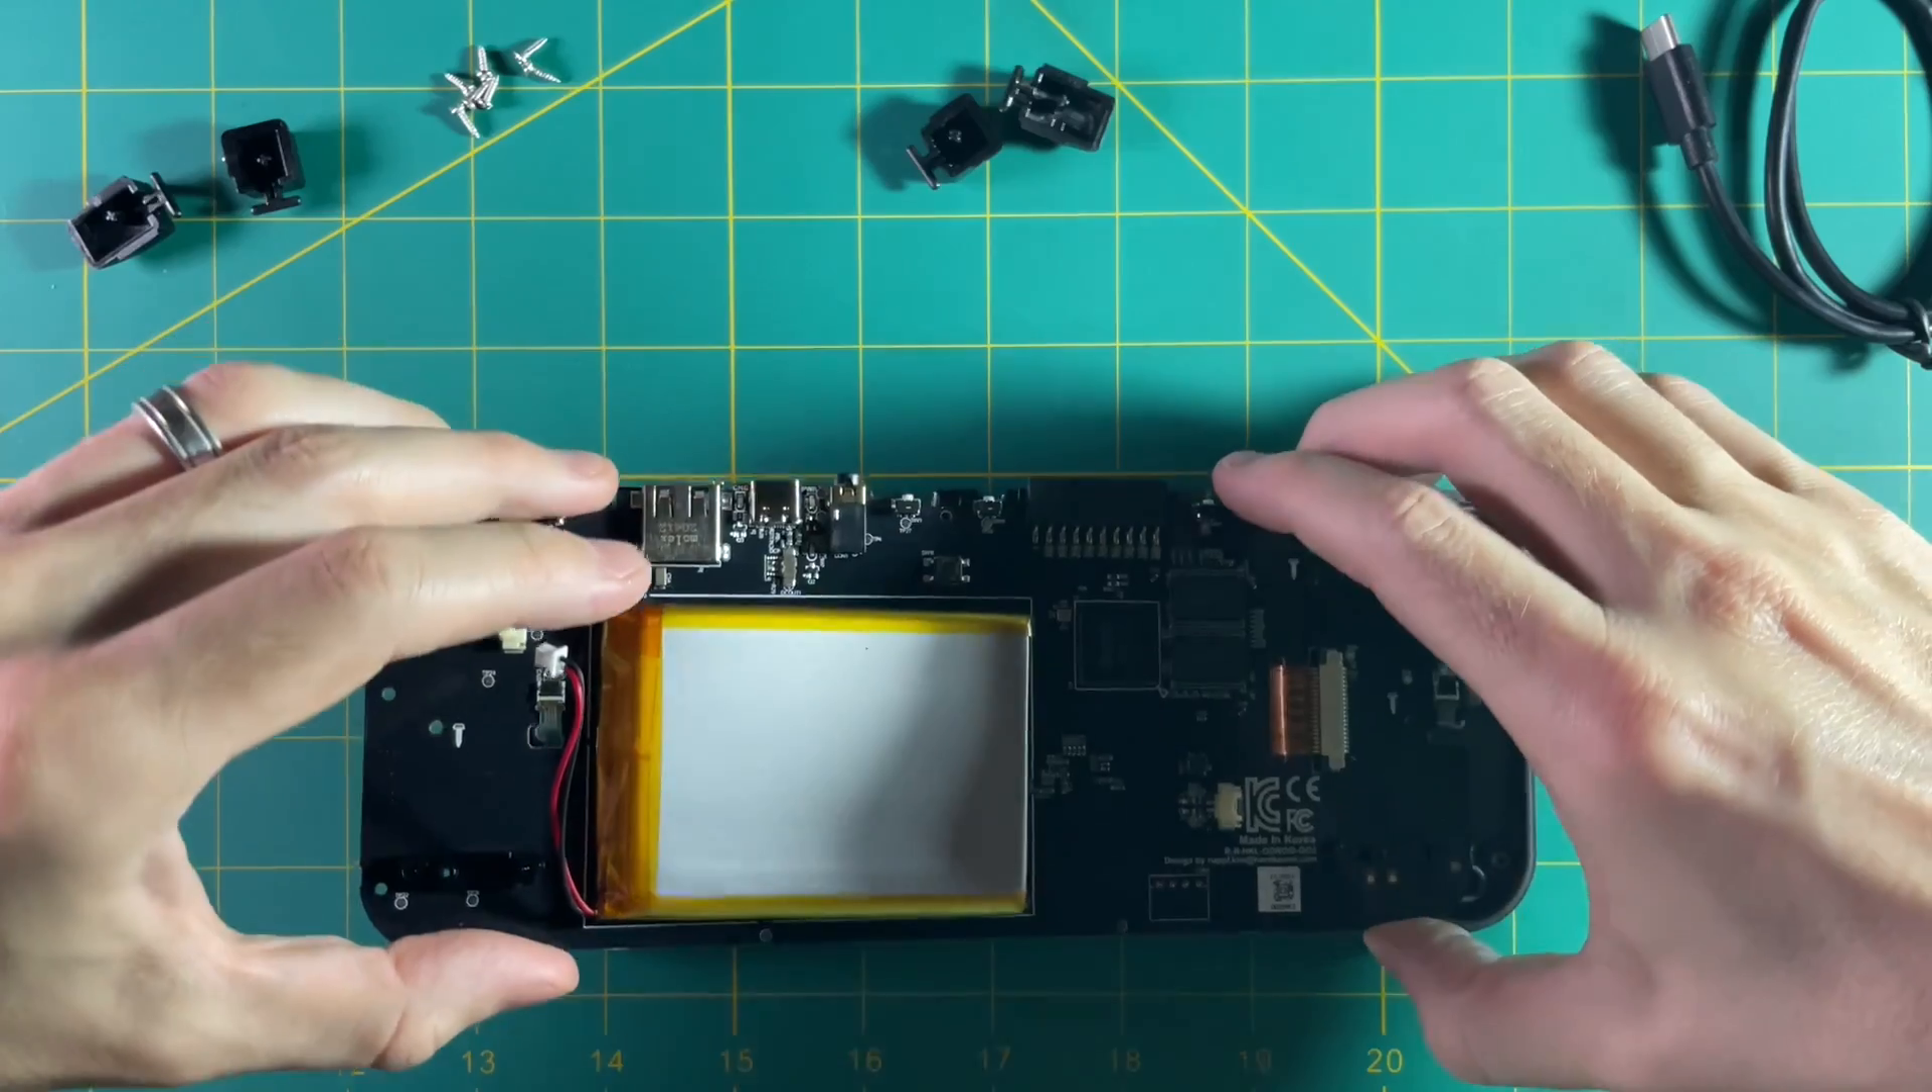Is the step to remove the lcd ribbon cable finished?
No.